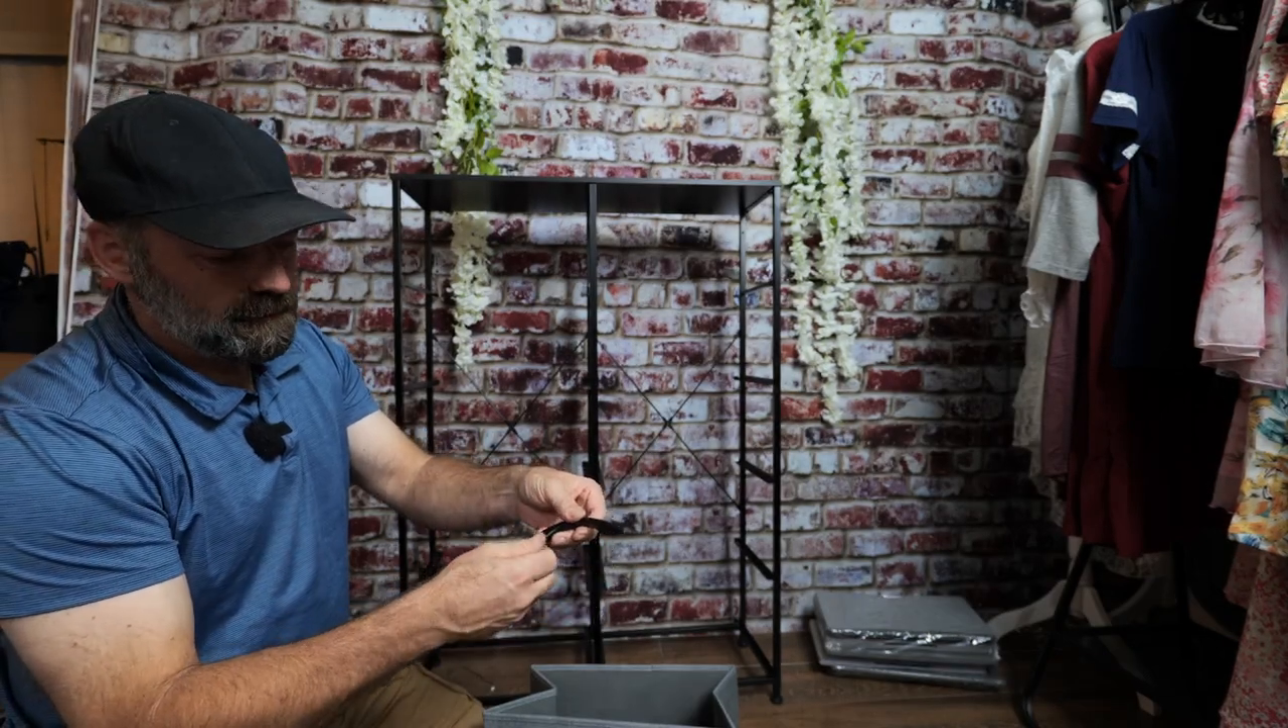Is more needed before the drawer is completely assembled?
Yes.